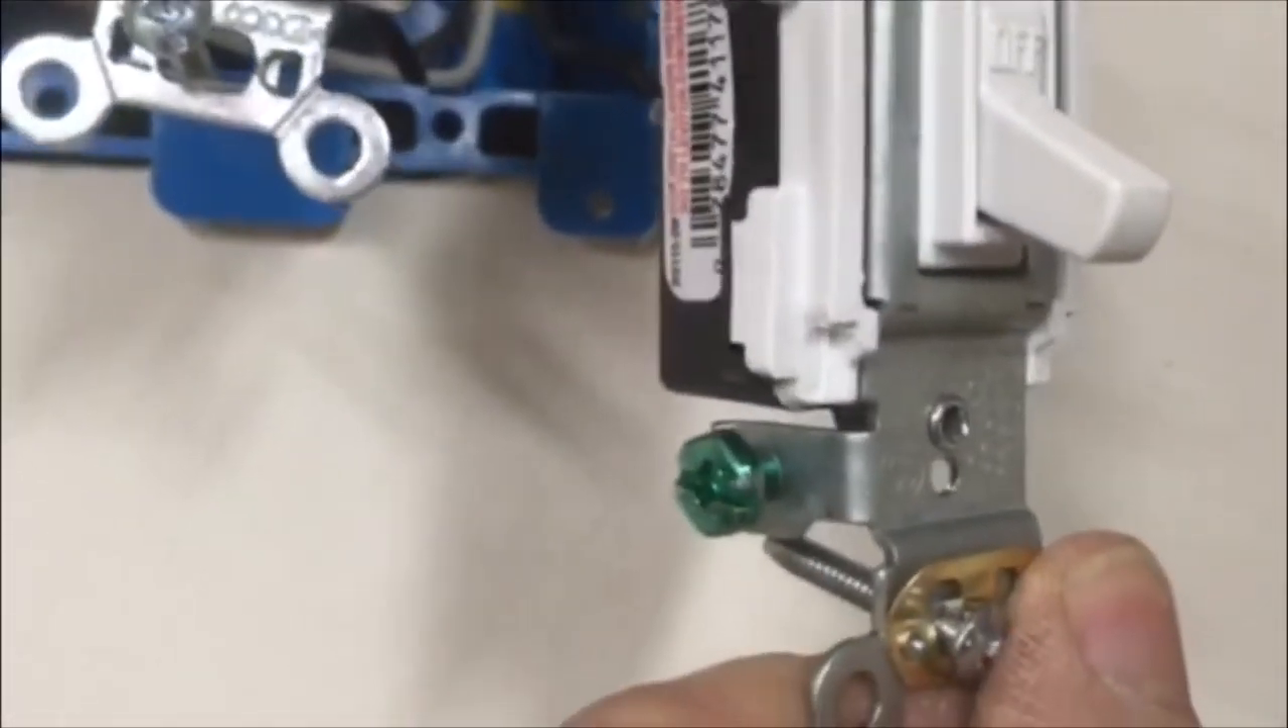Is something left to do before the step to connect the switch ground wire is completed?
Yes.